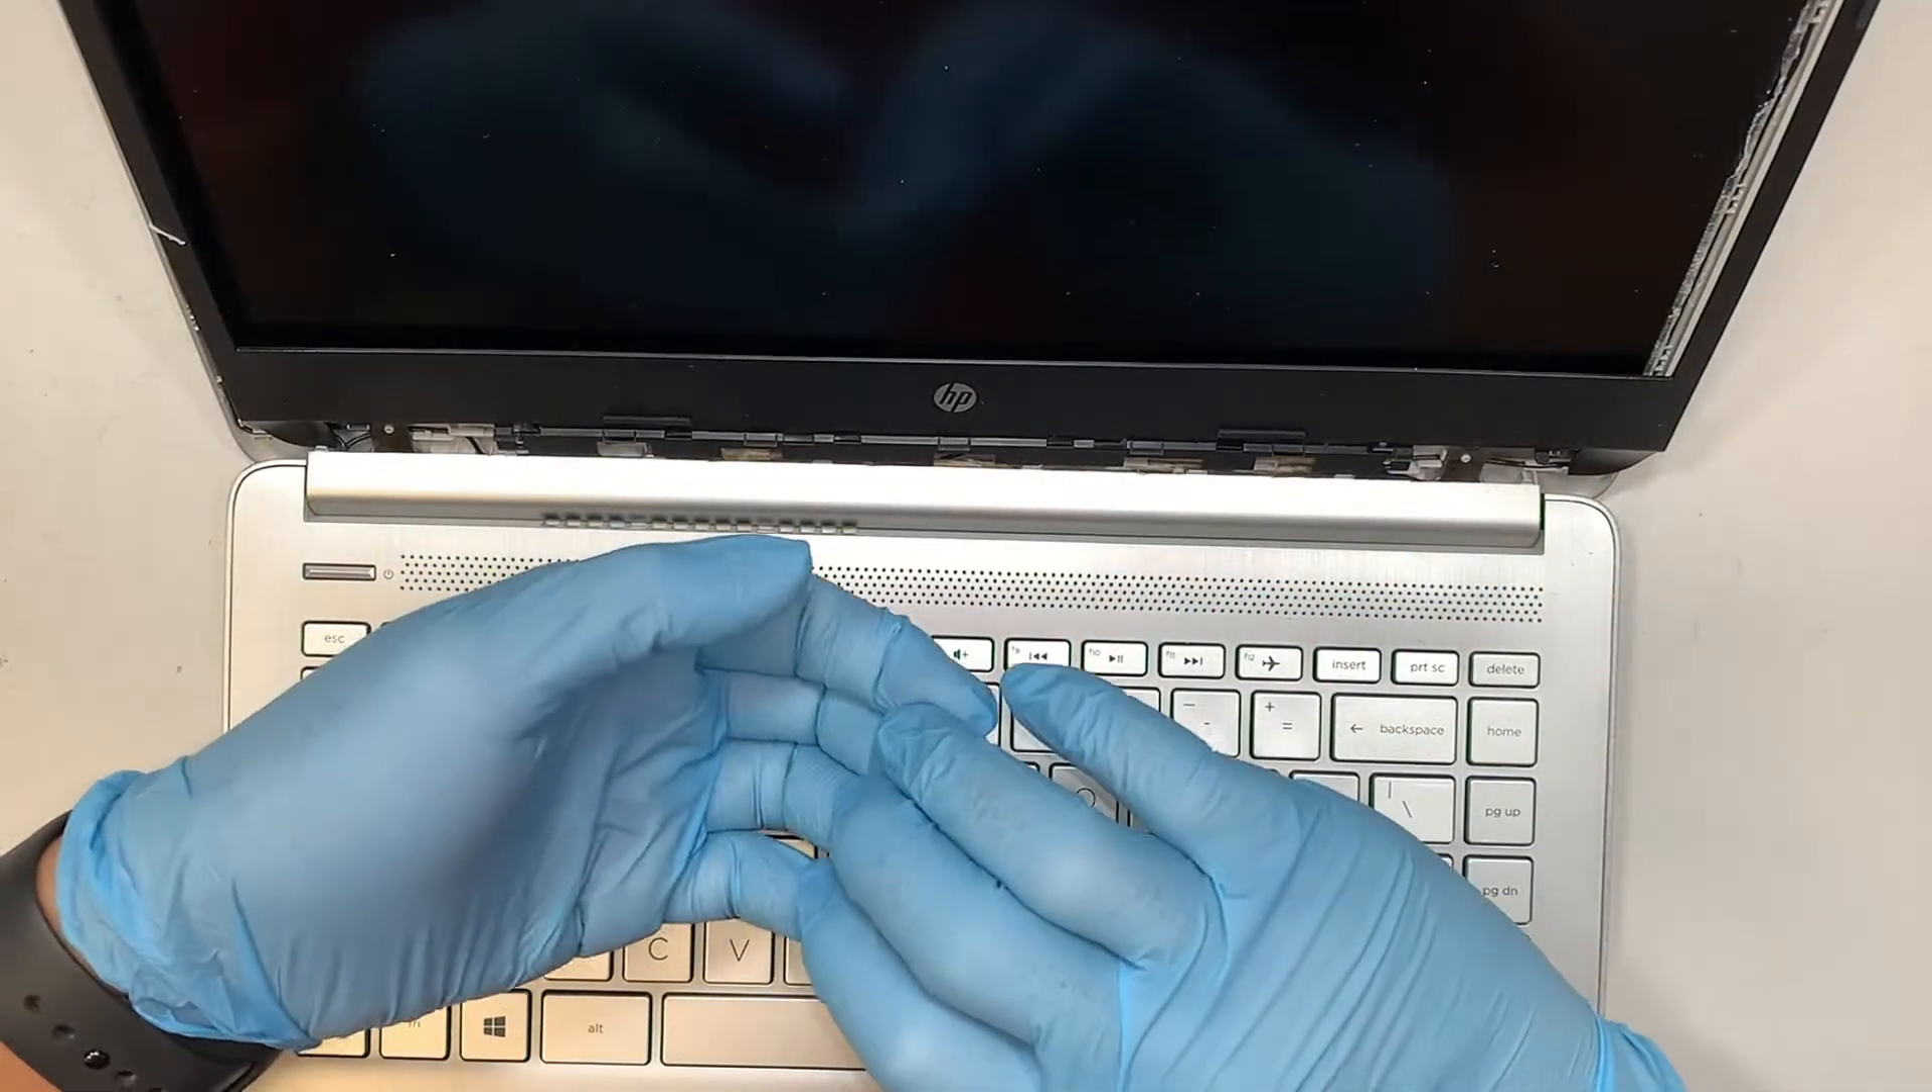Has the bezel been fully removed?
No.